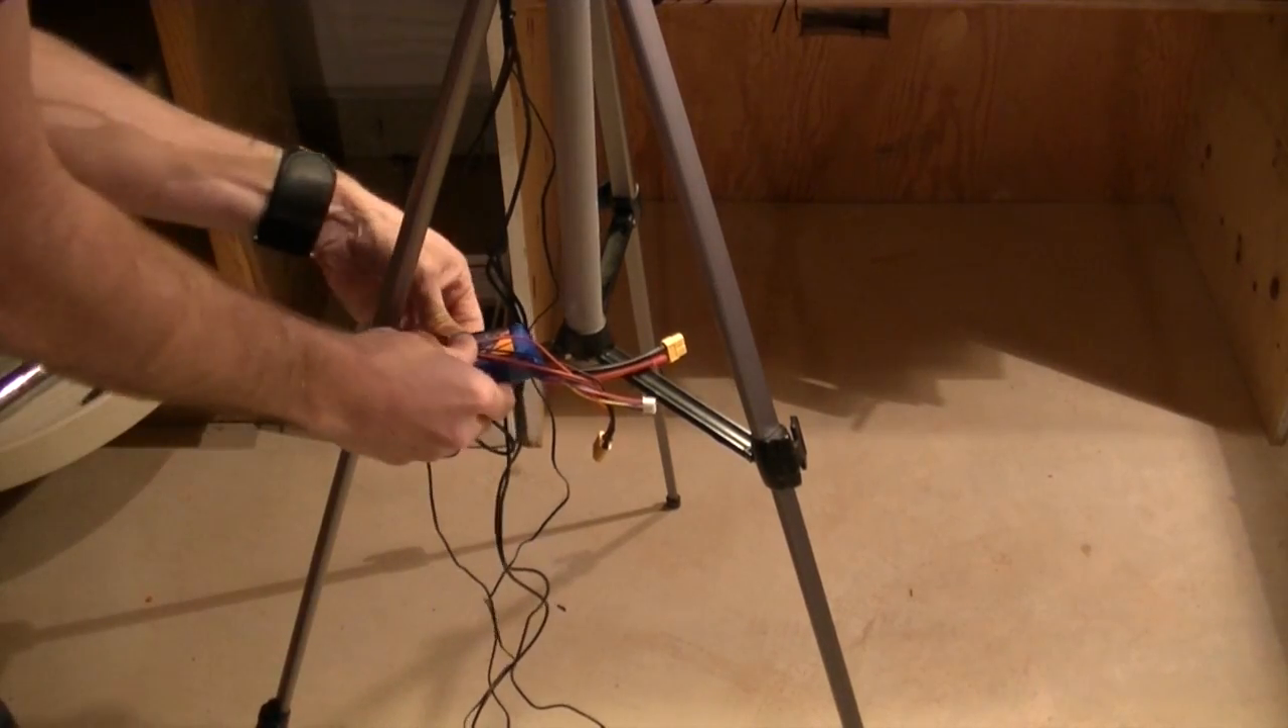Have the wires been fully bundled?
No.